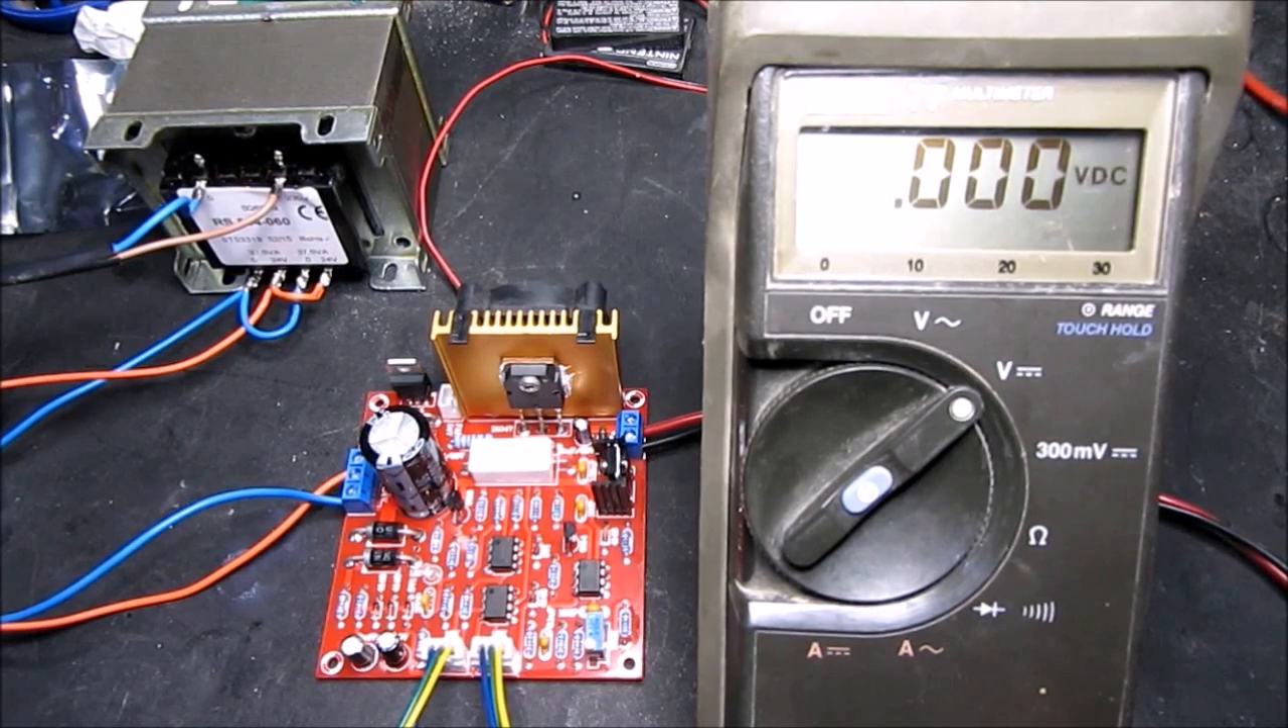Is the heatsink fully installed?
Yes.